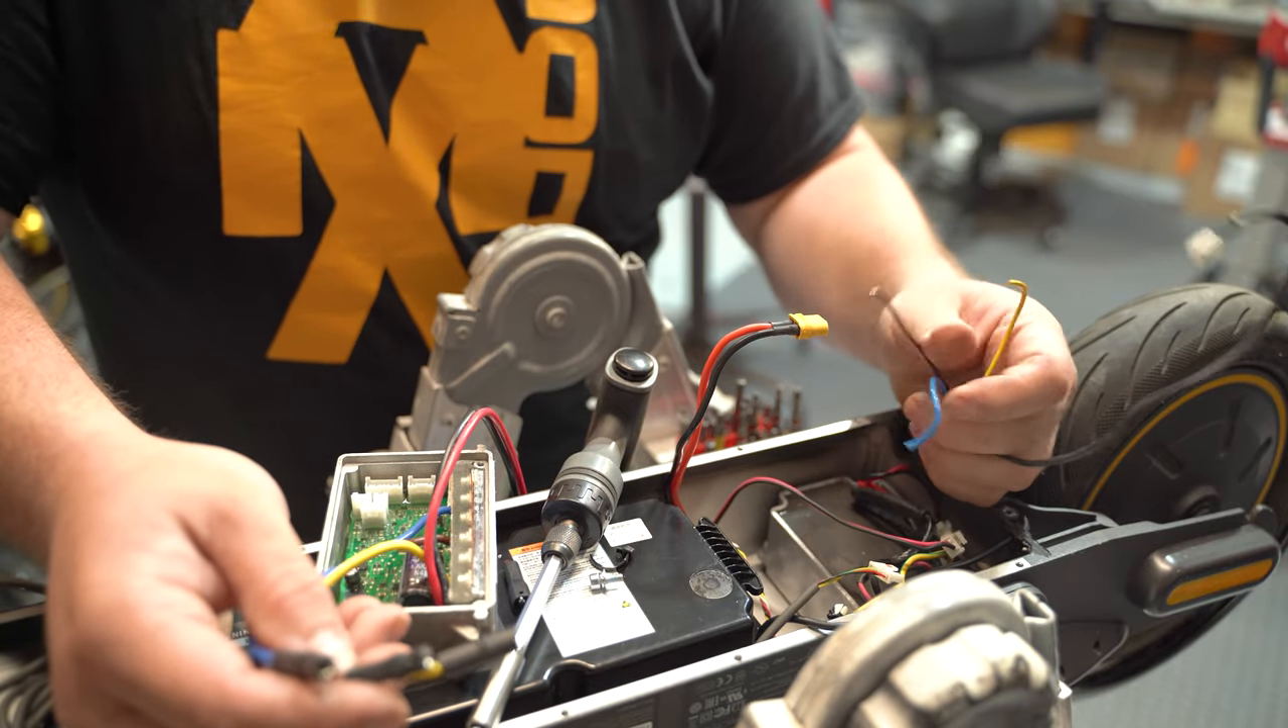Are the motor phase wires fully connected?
No.